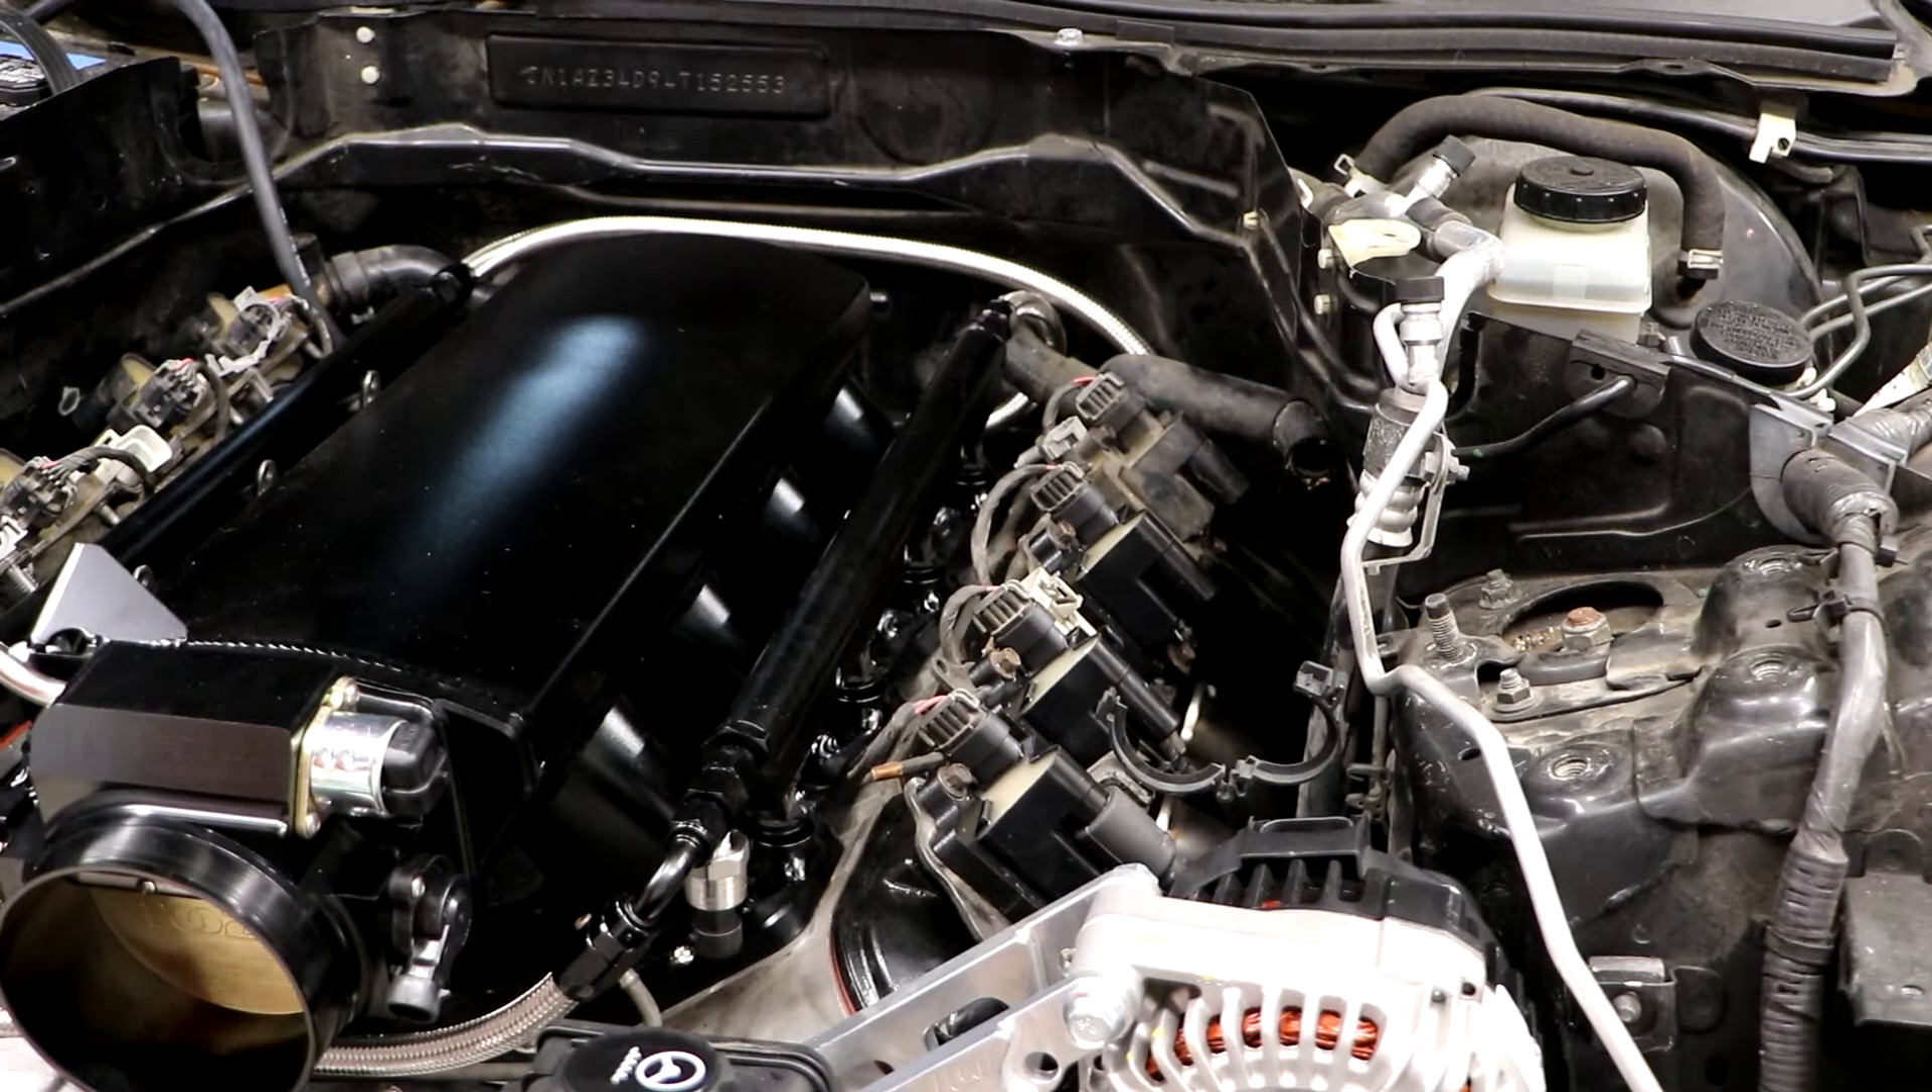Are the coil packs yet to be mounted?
No.